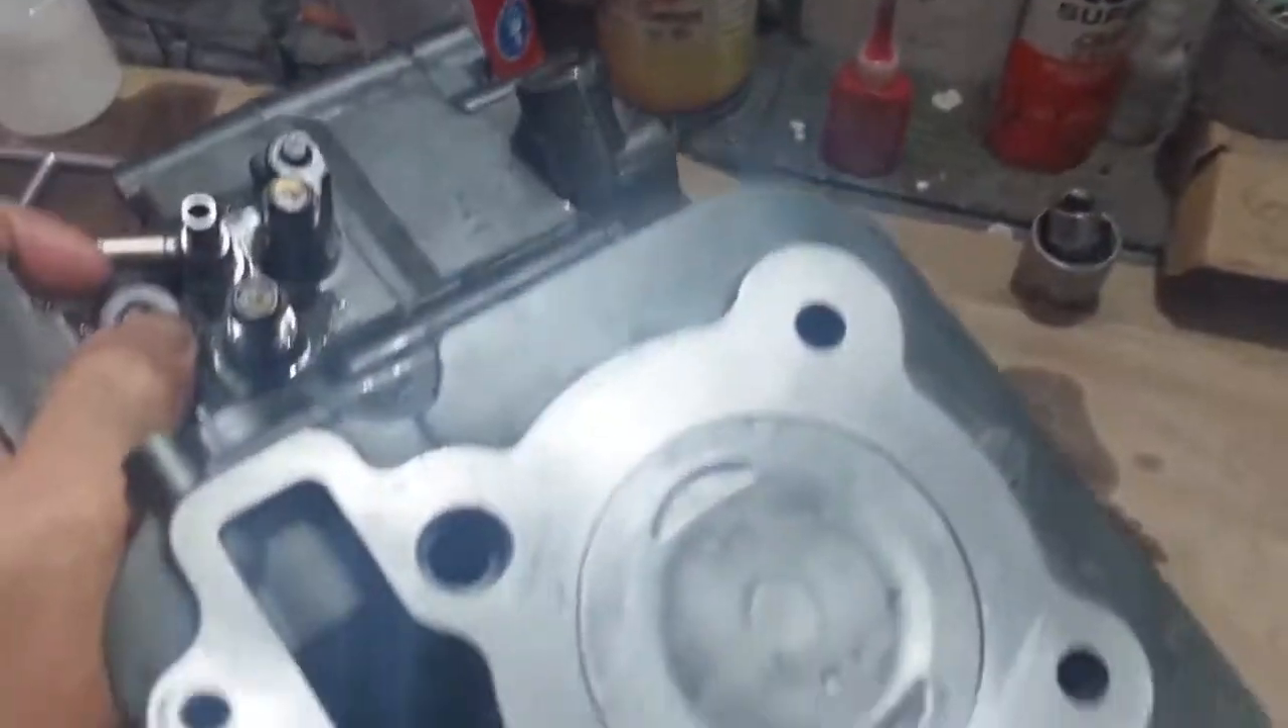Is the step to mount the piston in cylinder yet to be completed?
No.